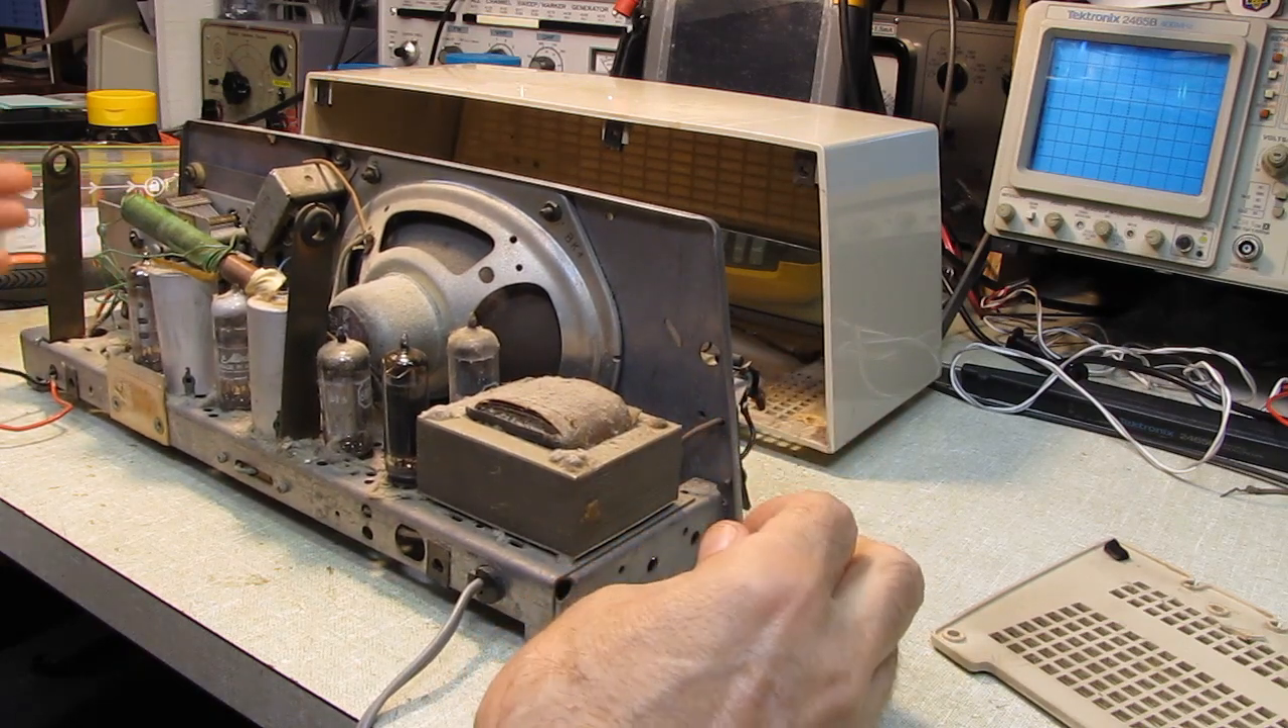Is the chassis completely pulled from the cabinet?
Yes.